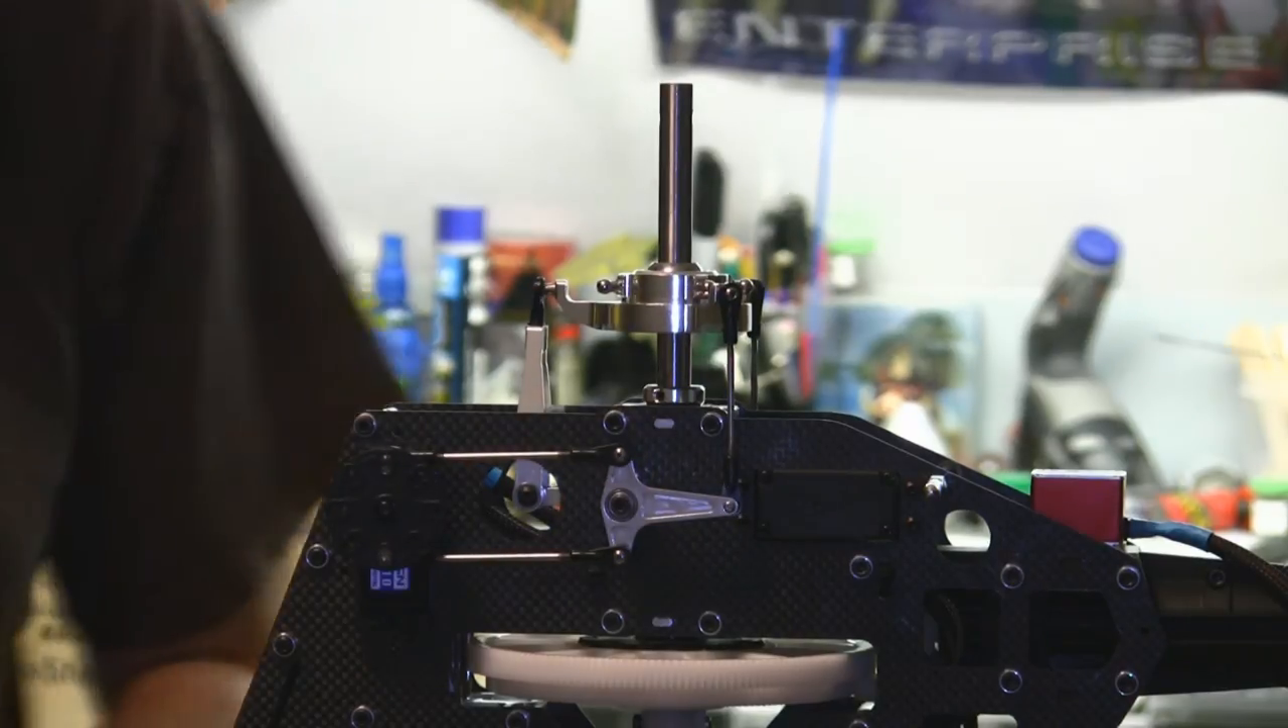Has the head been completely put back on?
No.